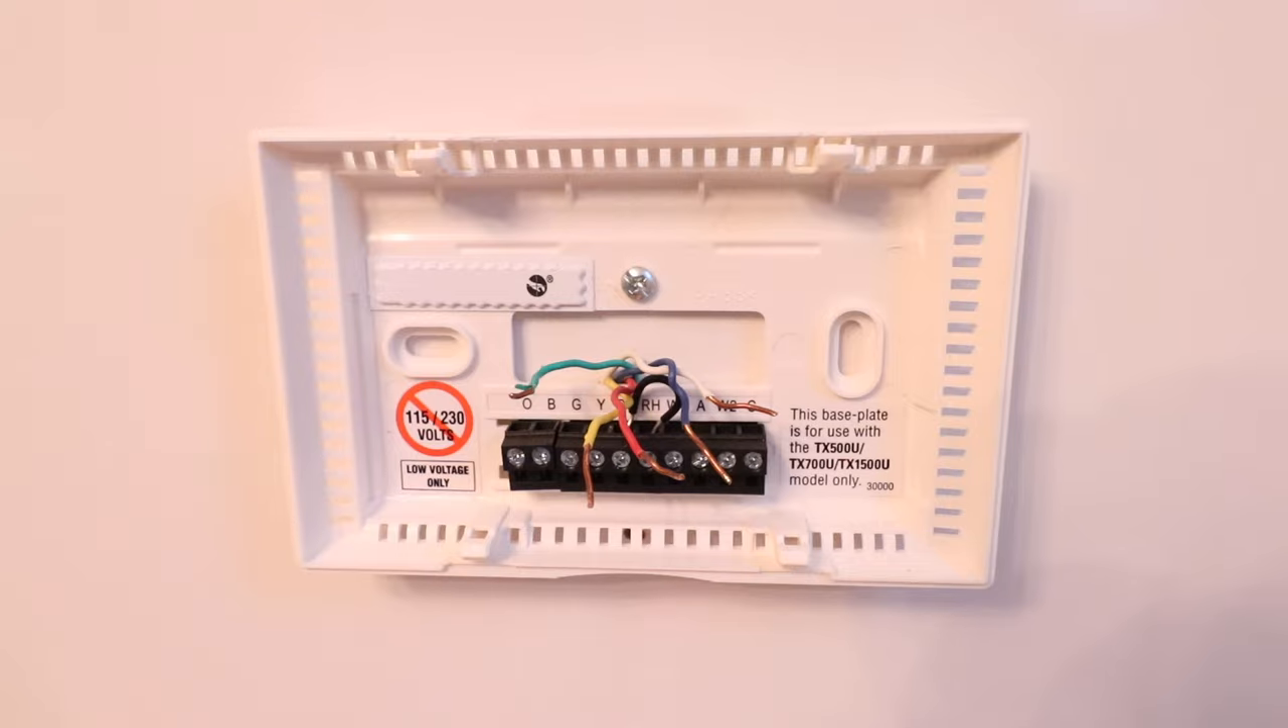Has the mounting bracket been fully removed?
No.